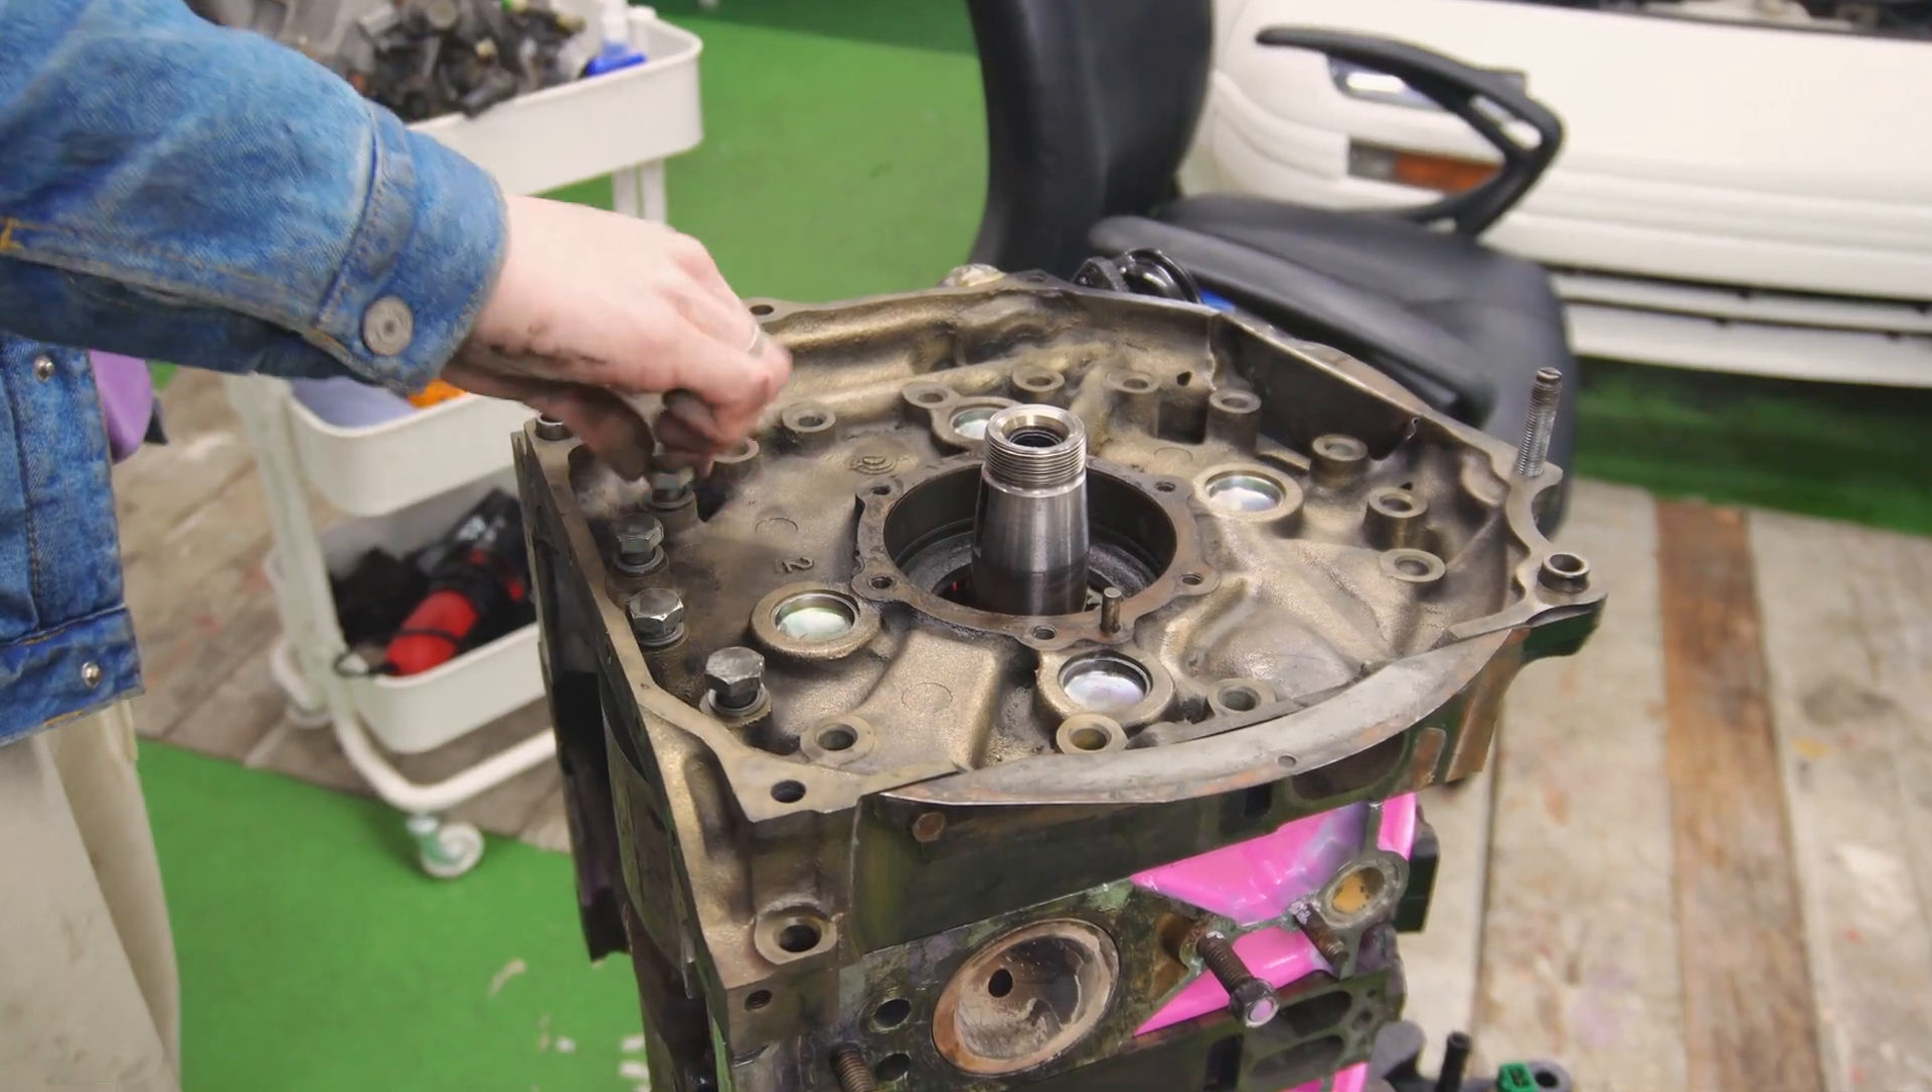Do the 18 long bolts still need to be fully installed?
Yes.